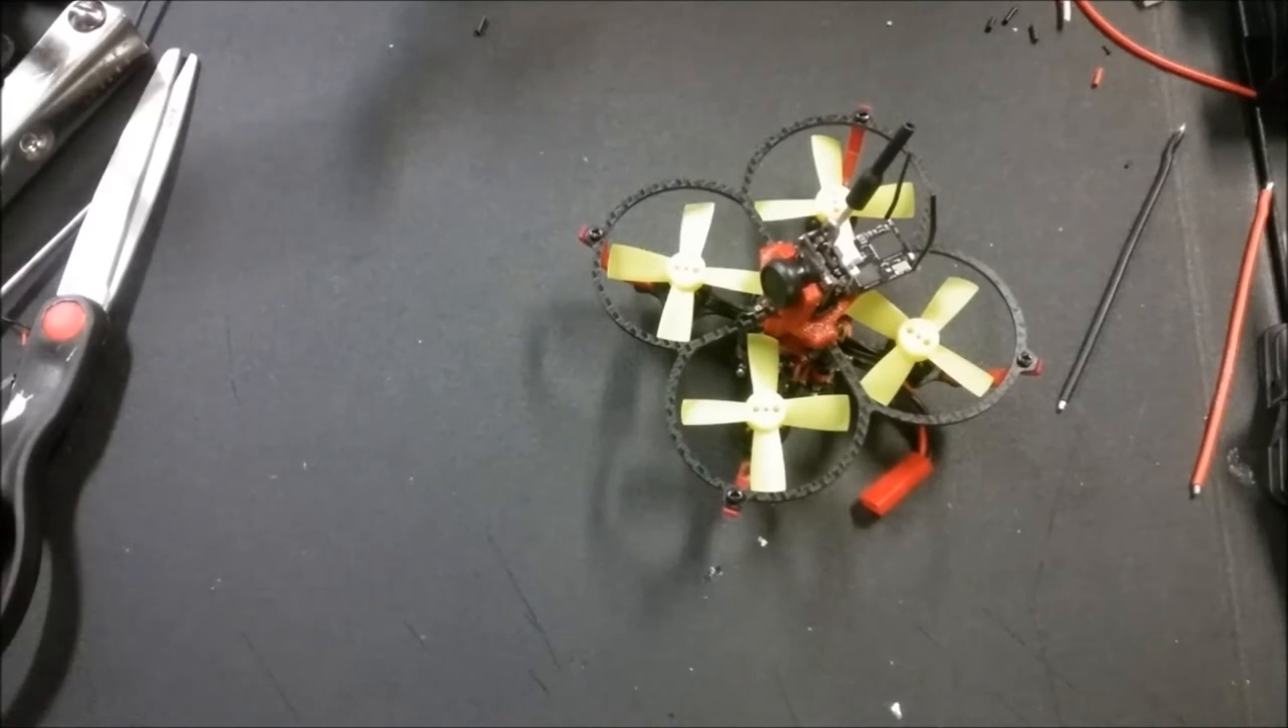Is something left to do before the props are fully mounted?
No.